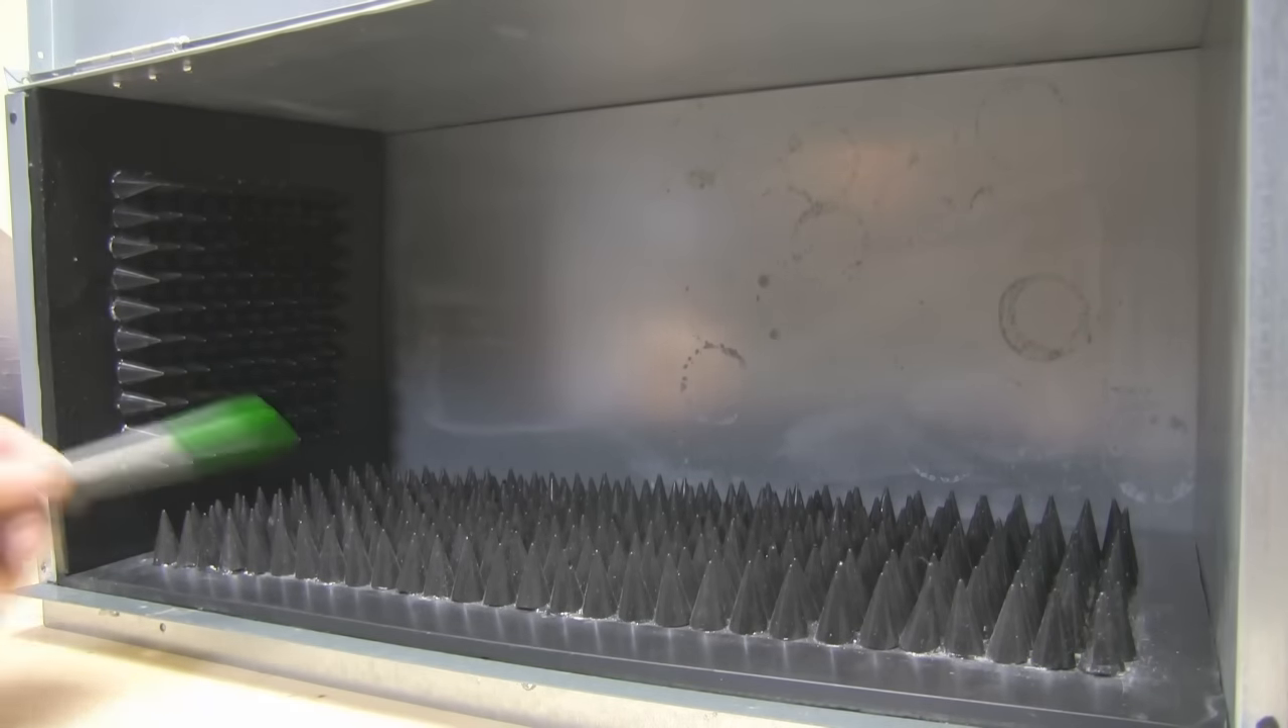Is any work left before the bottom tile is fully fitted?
No.